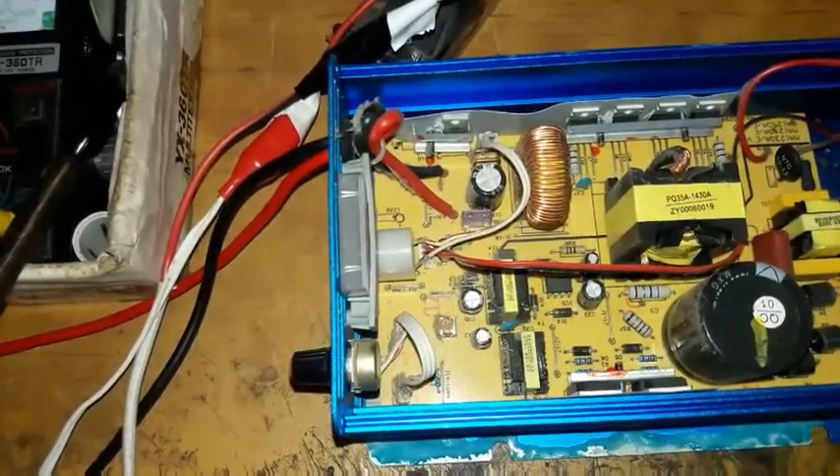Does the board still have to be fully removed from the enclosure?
Yes.